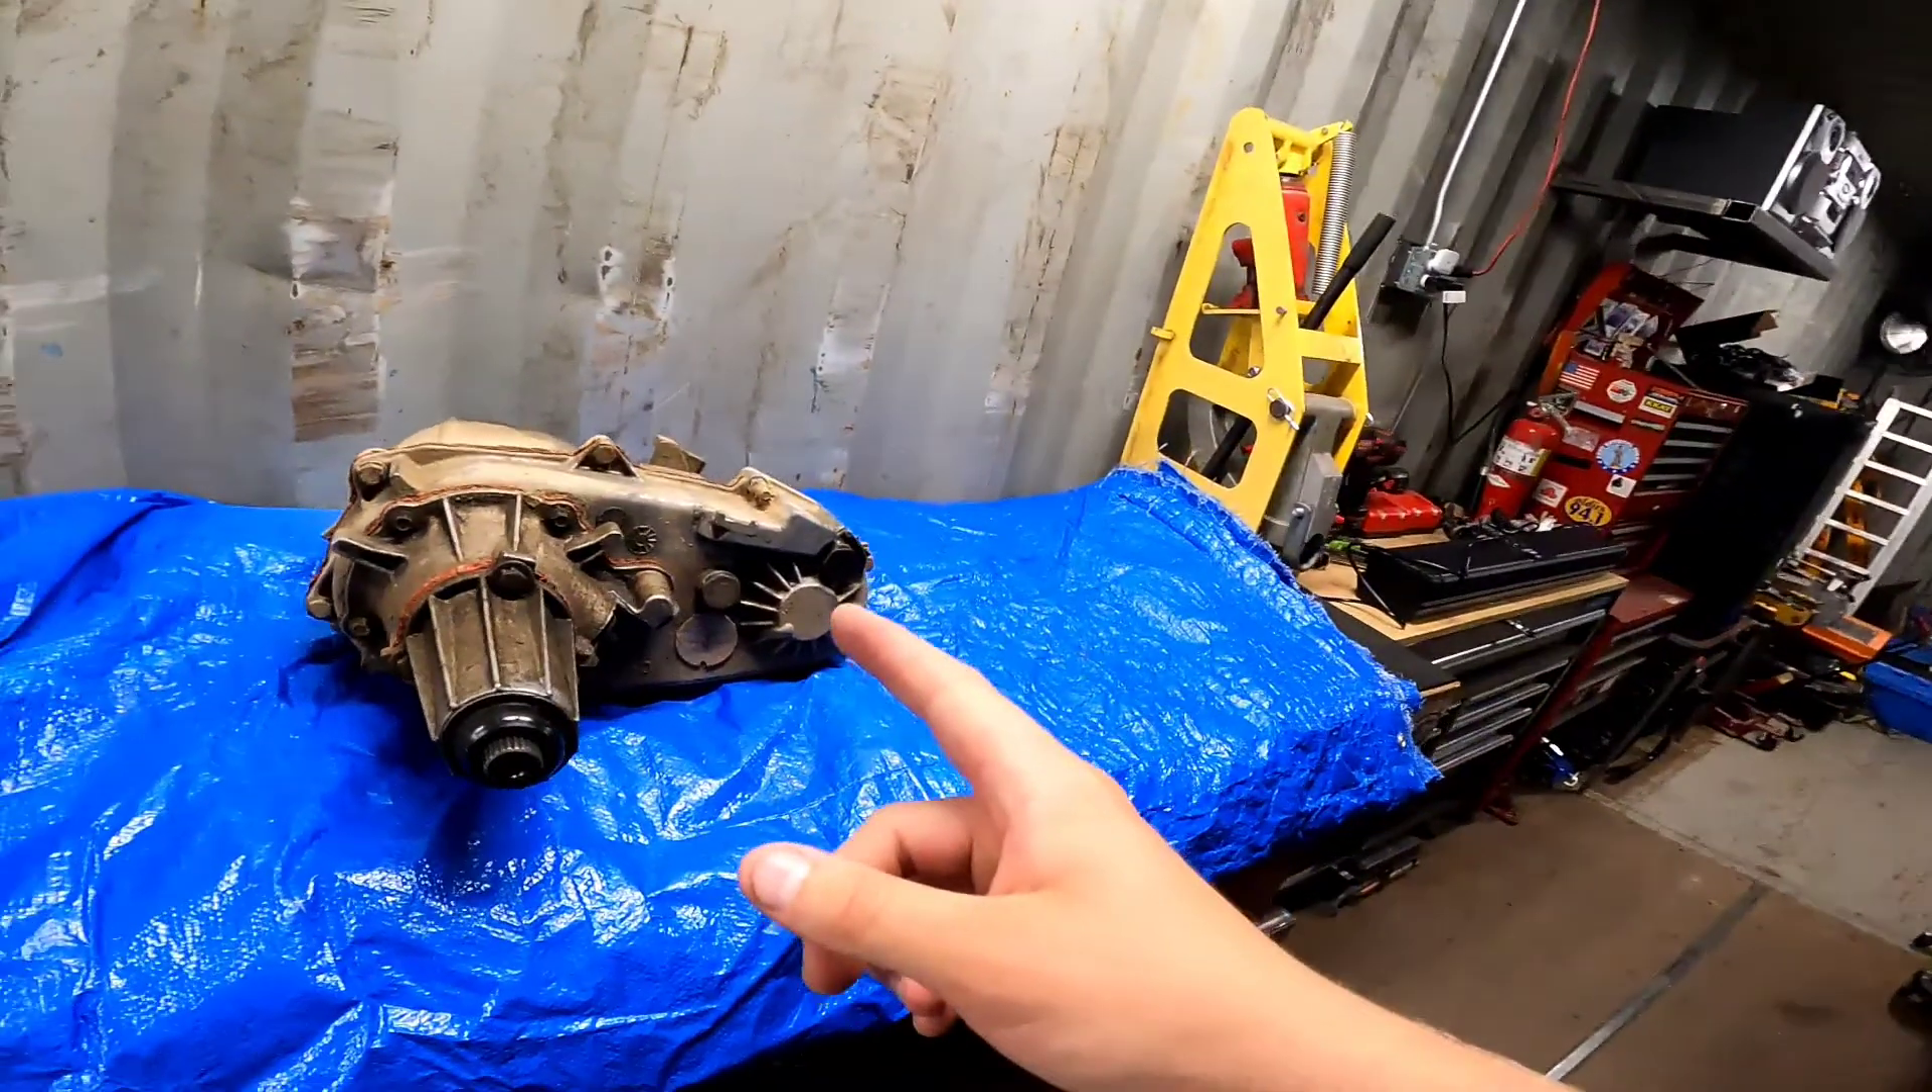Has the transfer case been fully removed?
Yes.